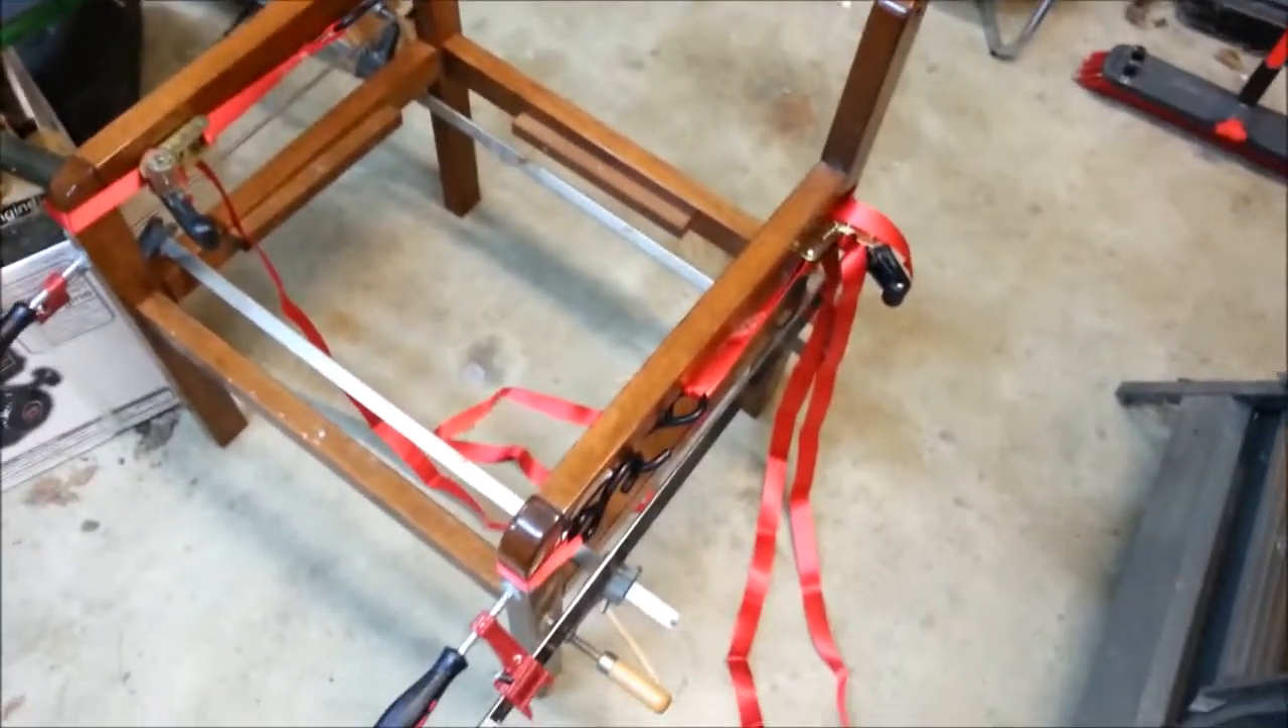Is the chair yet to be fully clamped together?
No.